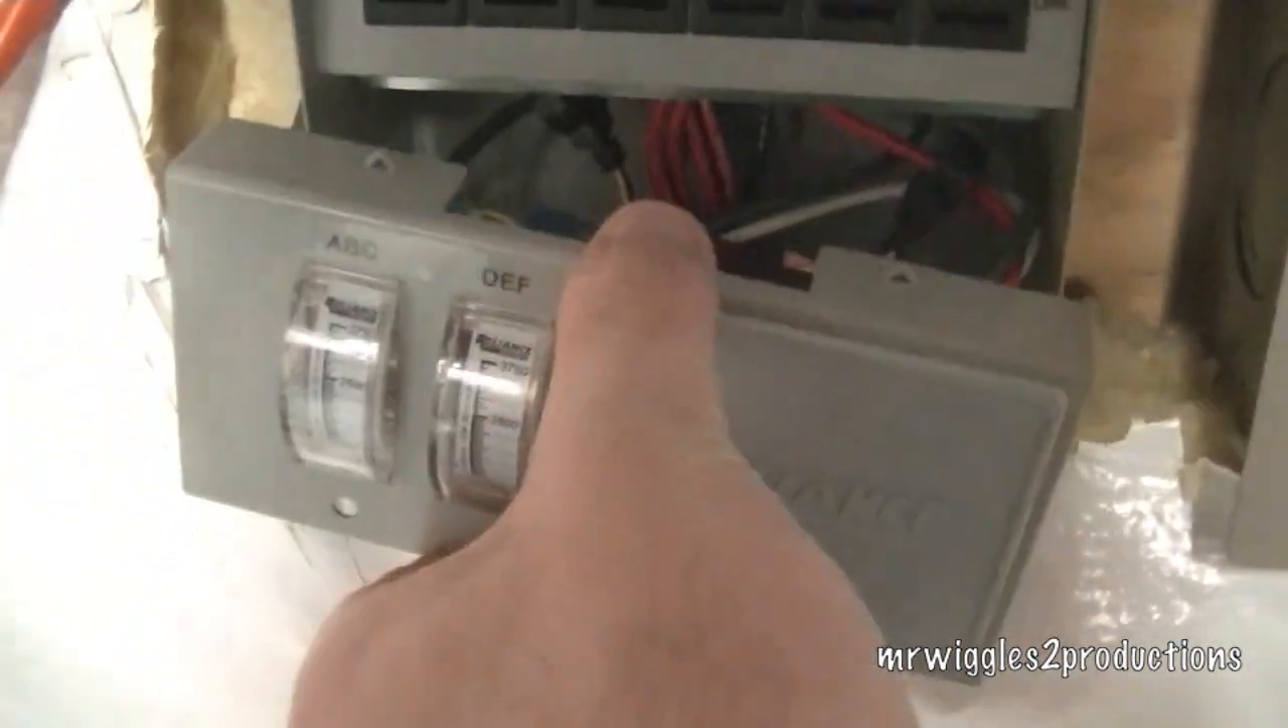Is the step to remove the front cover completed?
Yes.